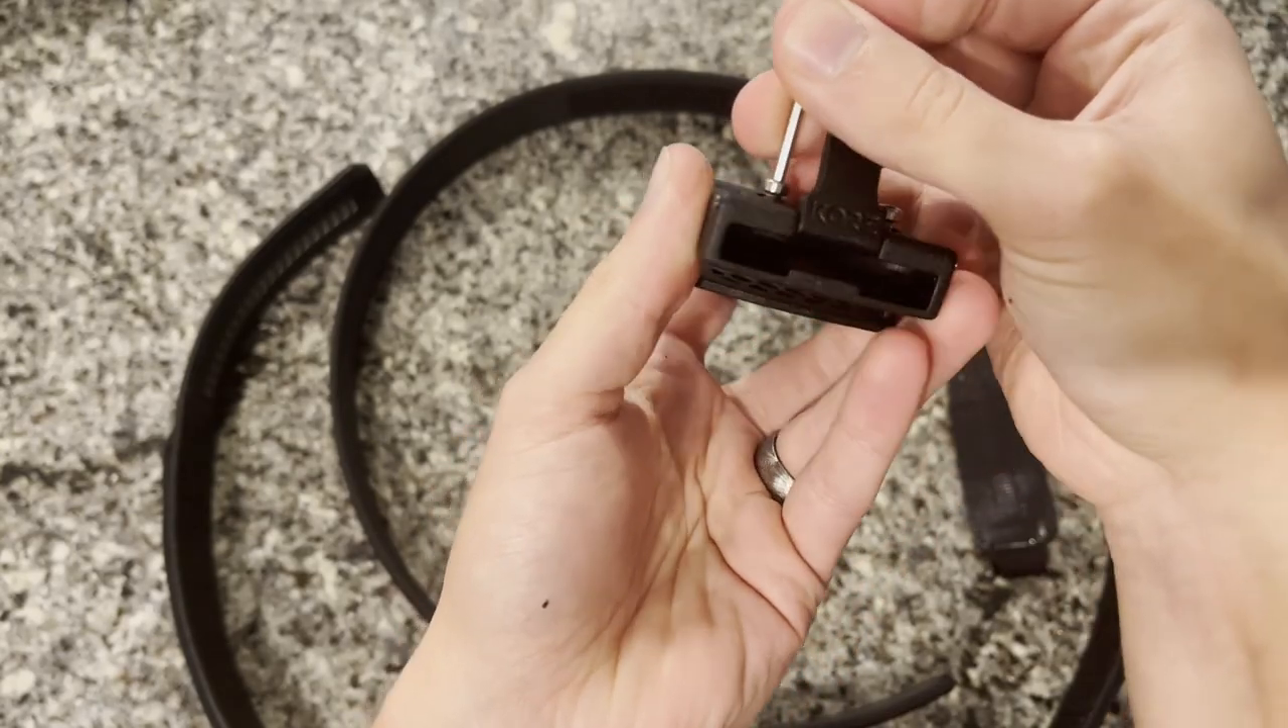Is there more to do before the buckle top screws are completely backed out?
Yes.